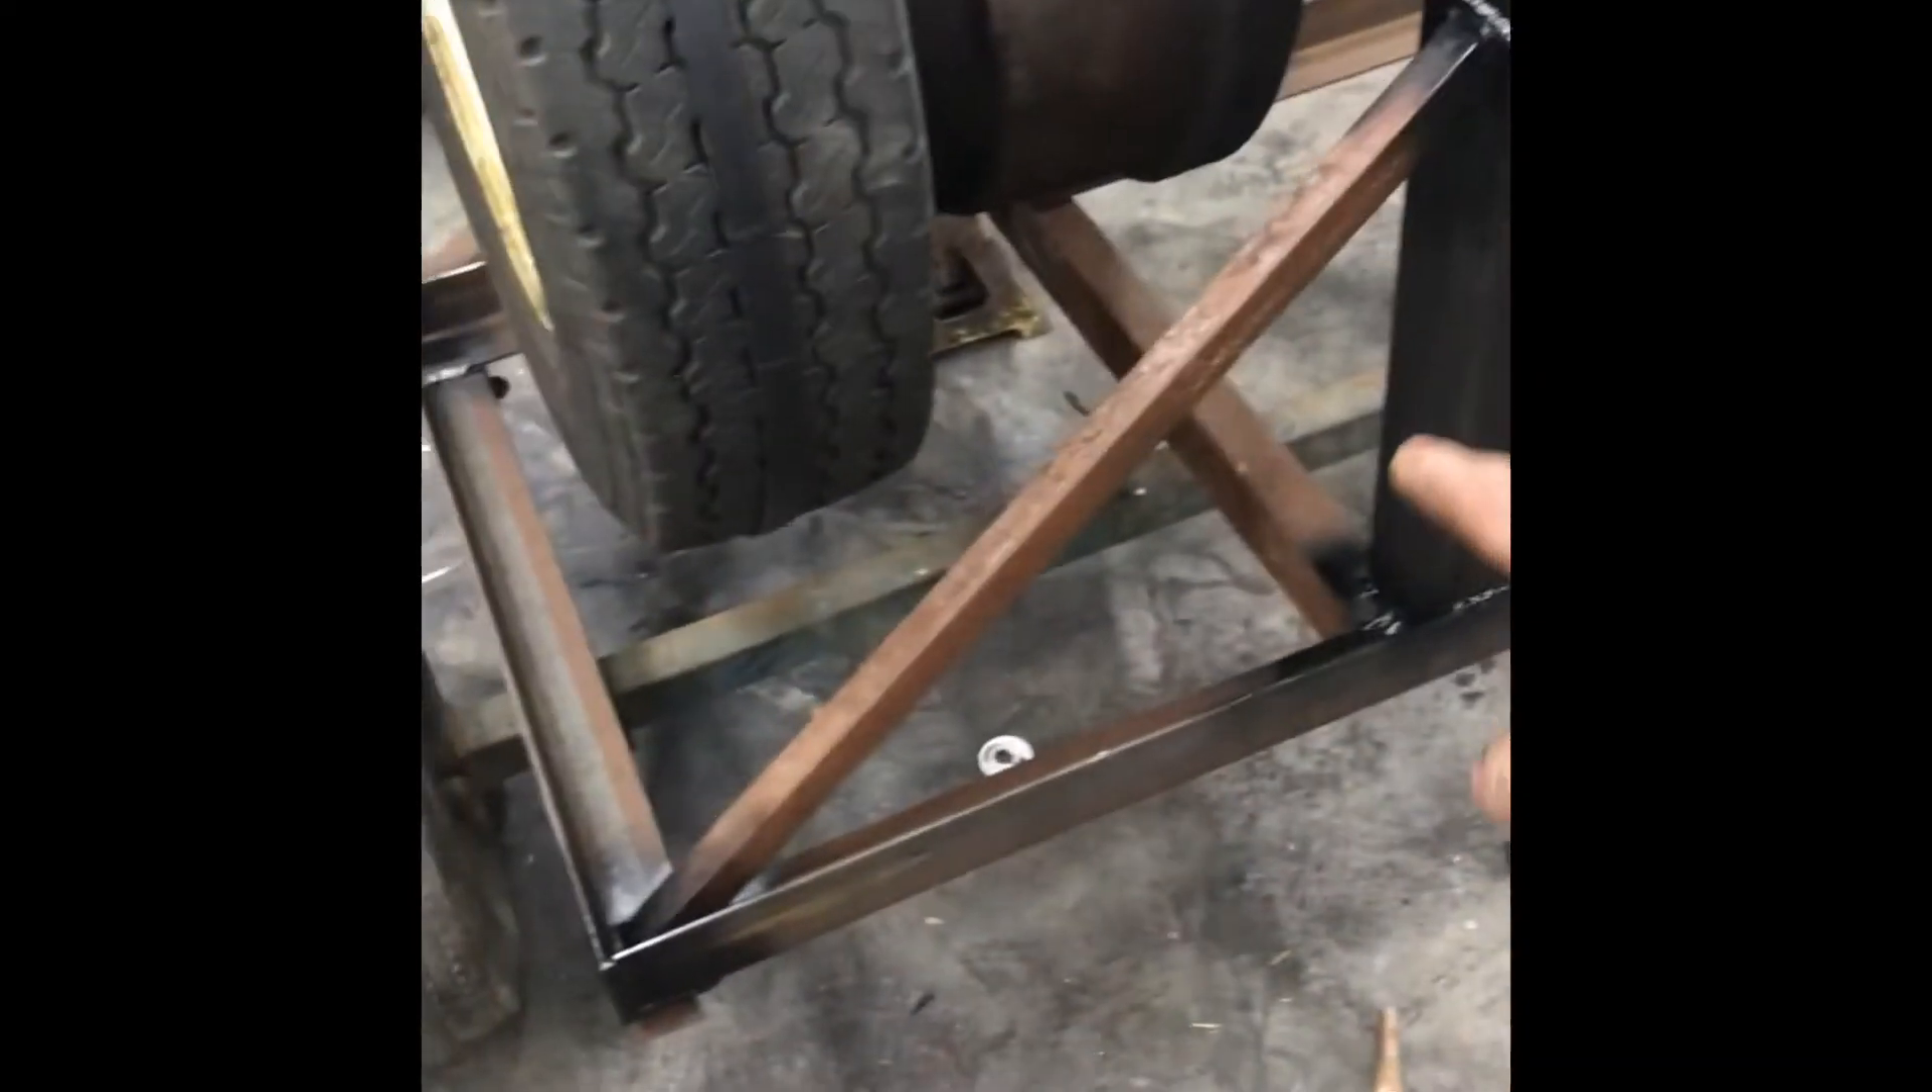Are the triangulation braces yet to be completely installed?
No.